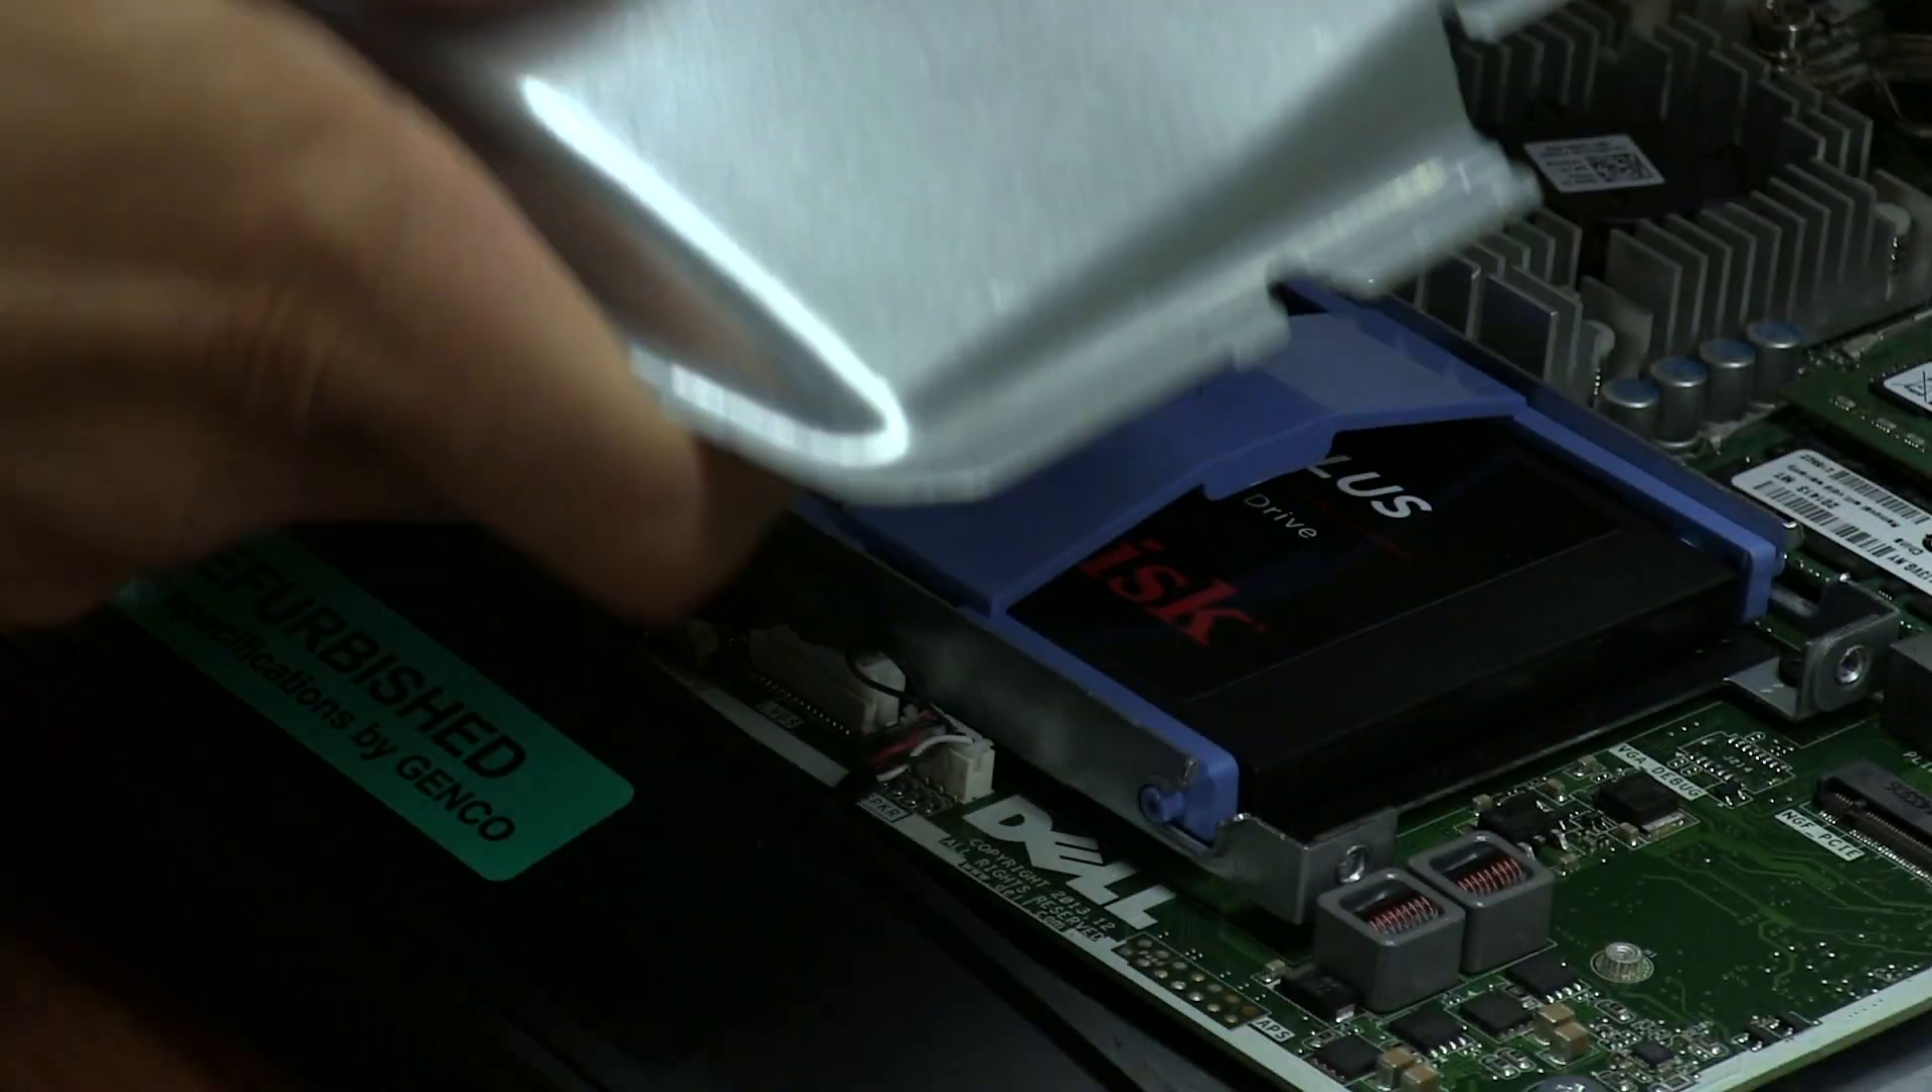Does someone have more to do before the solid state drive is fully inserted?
No.